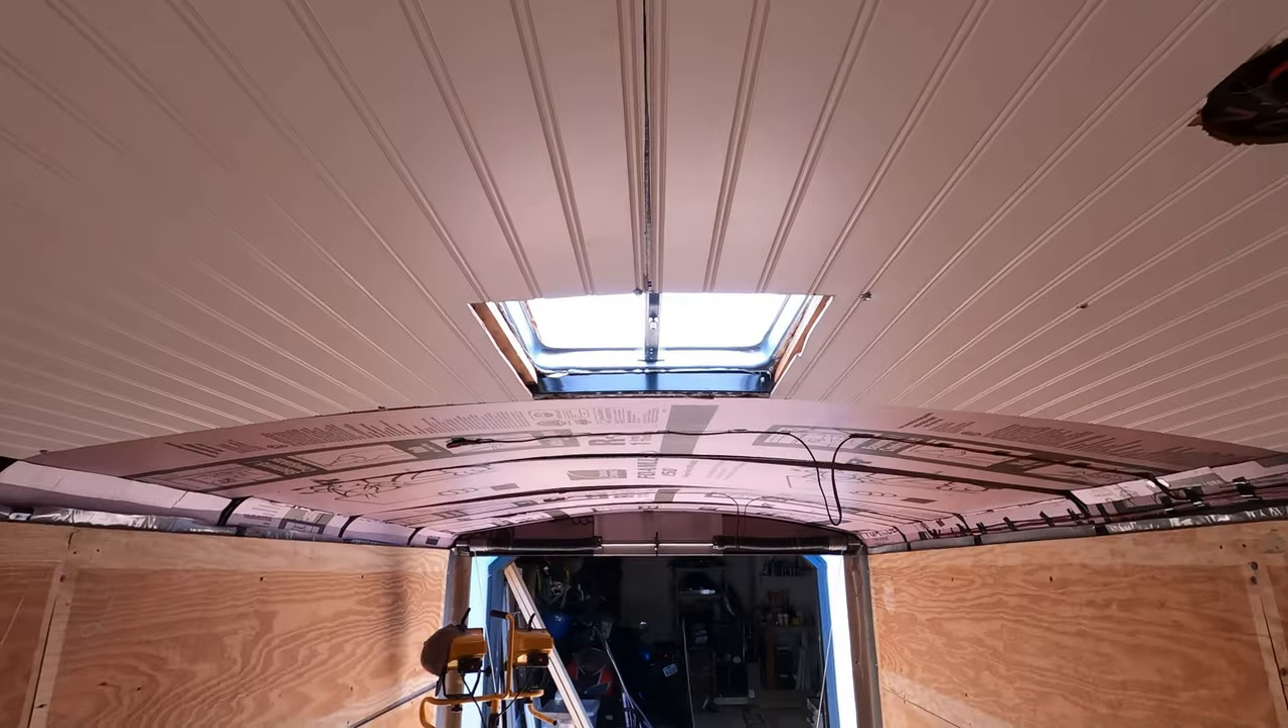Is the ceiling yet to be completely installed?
Yes.